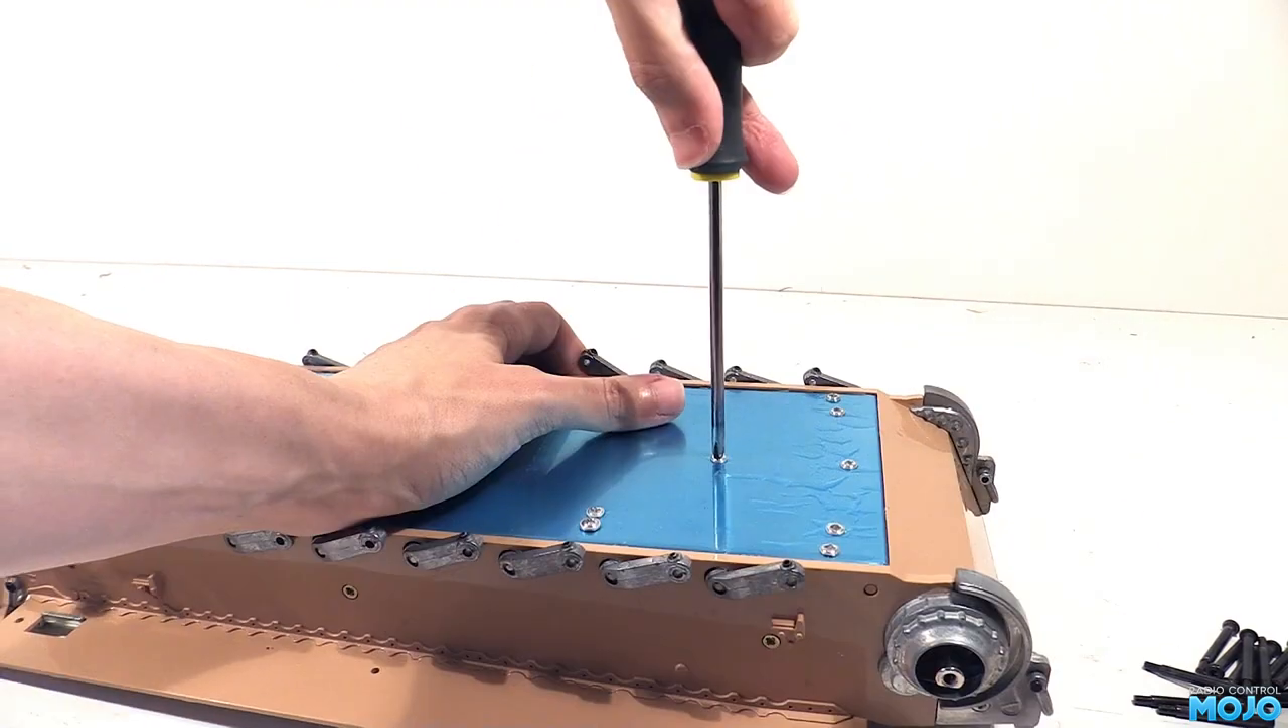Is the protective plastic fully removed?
No.